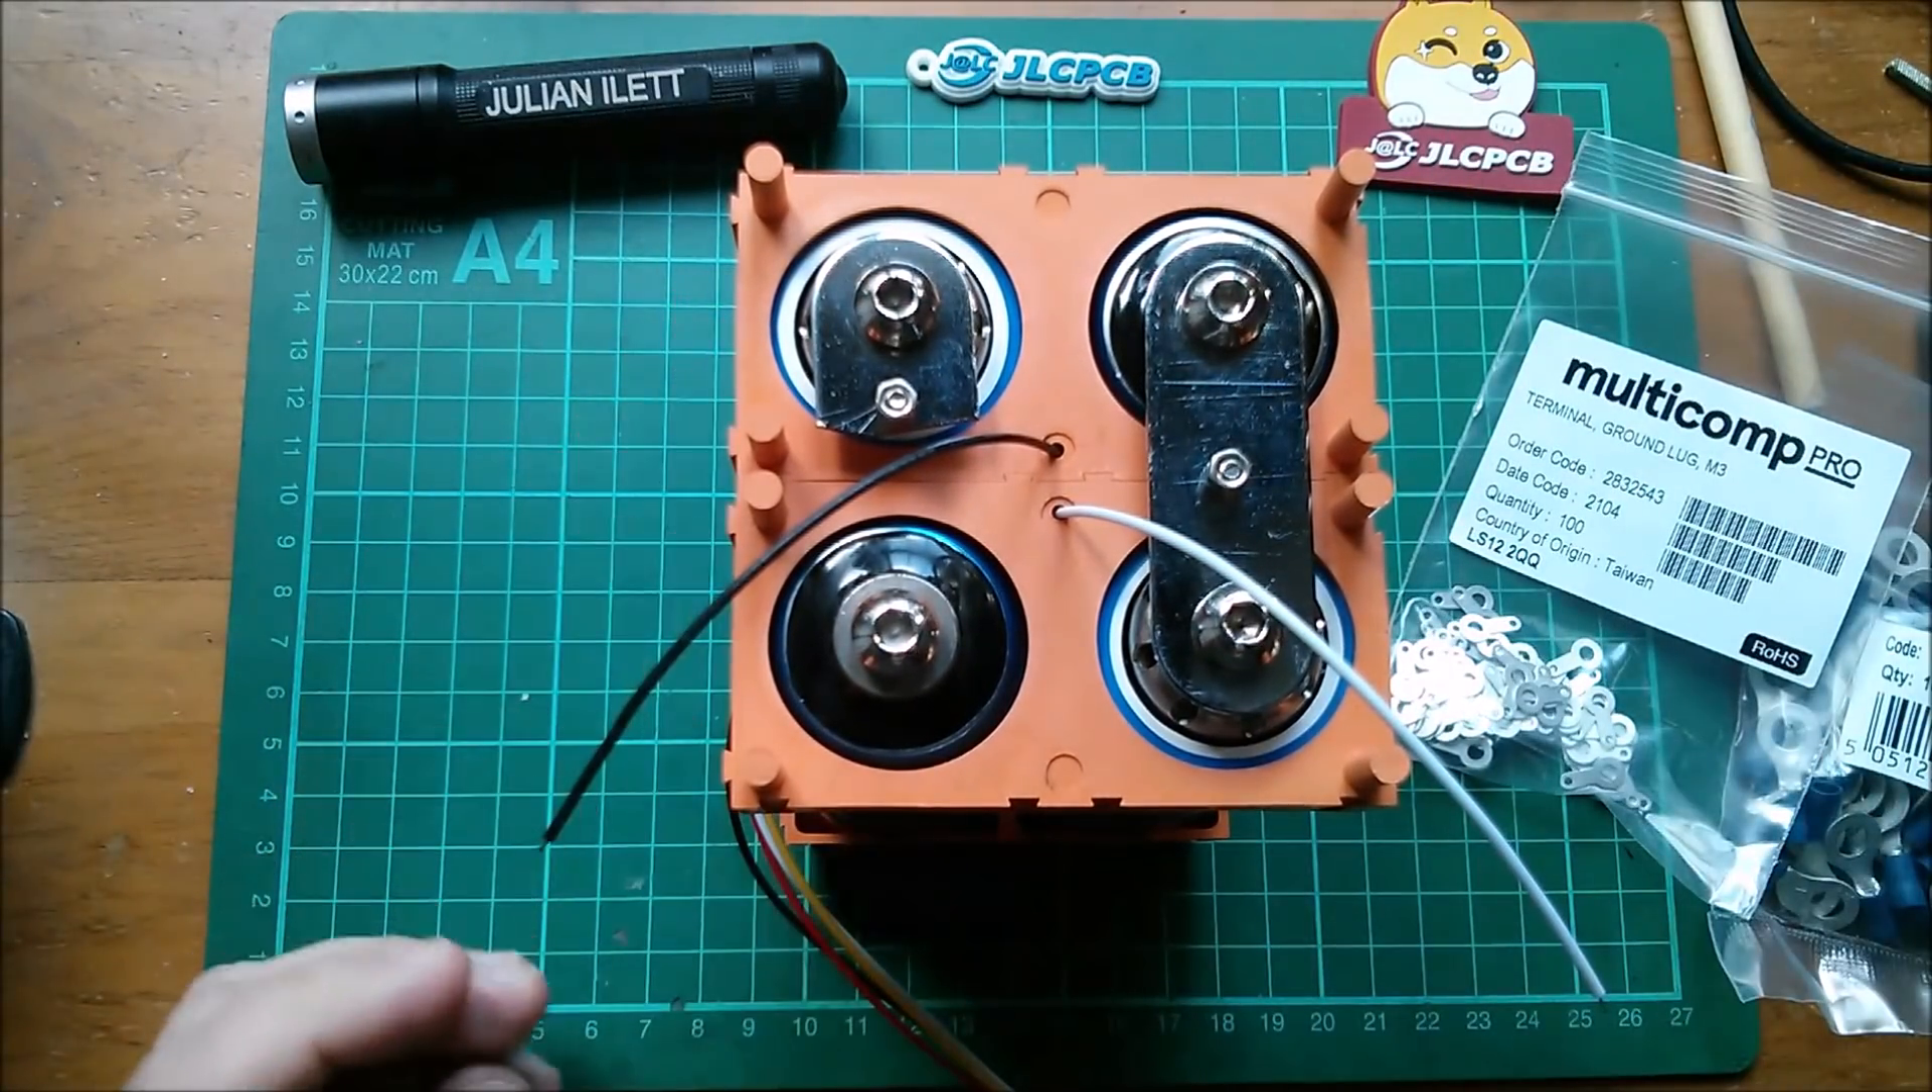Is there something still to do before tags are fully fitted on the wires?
Yes.